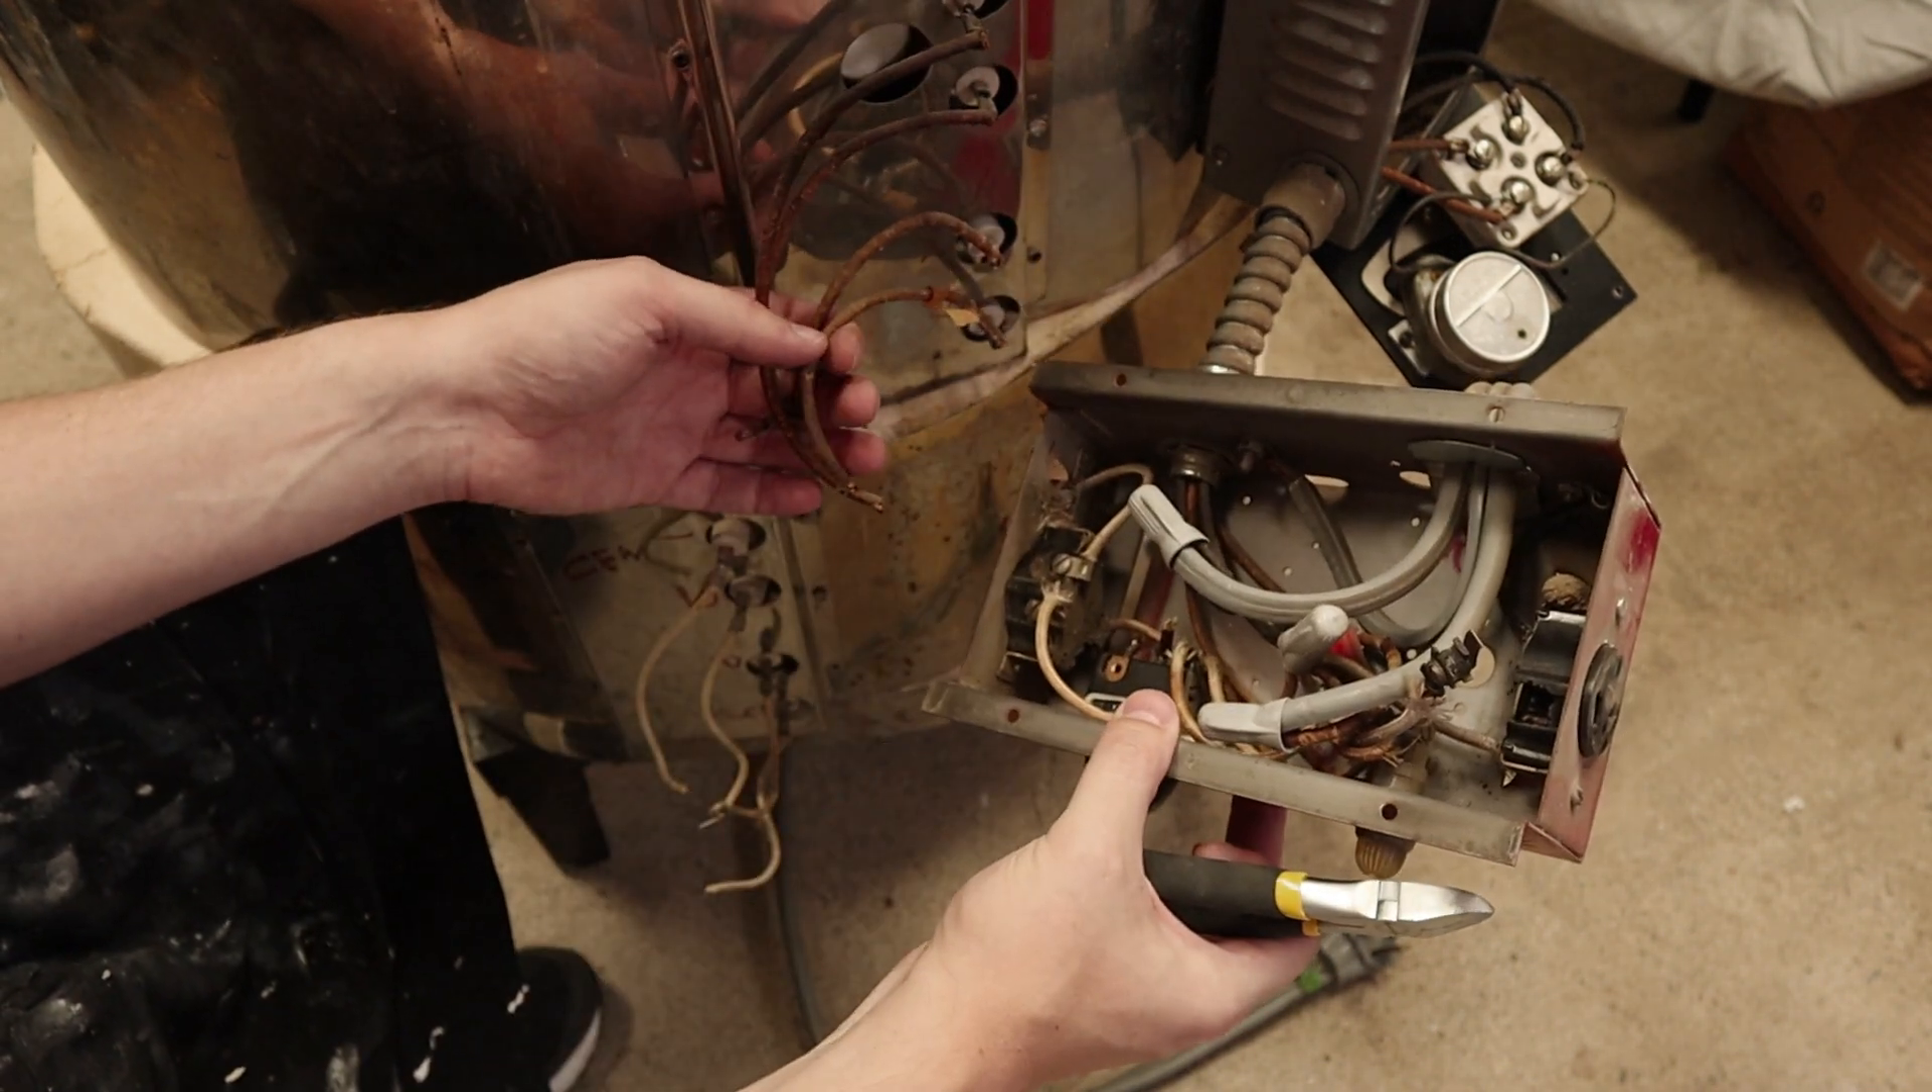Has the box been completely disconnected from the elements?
Yes.